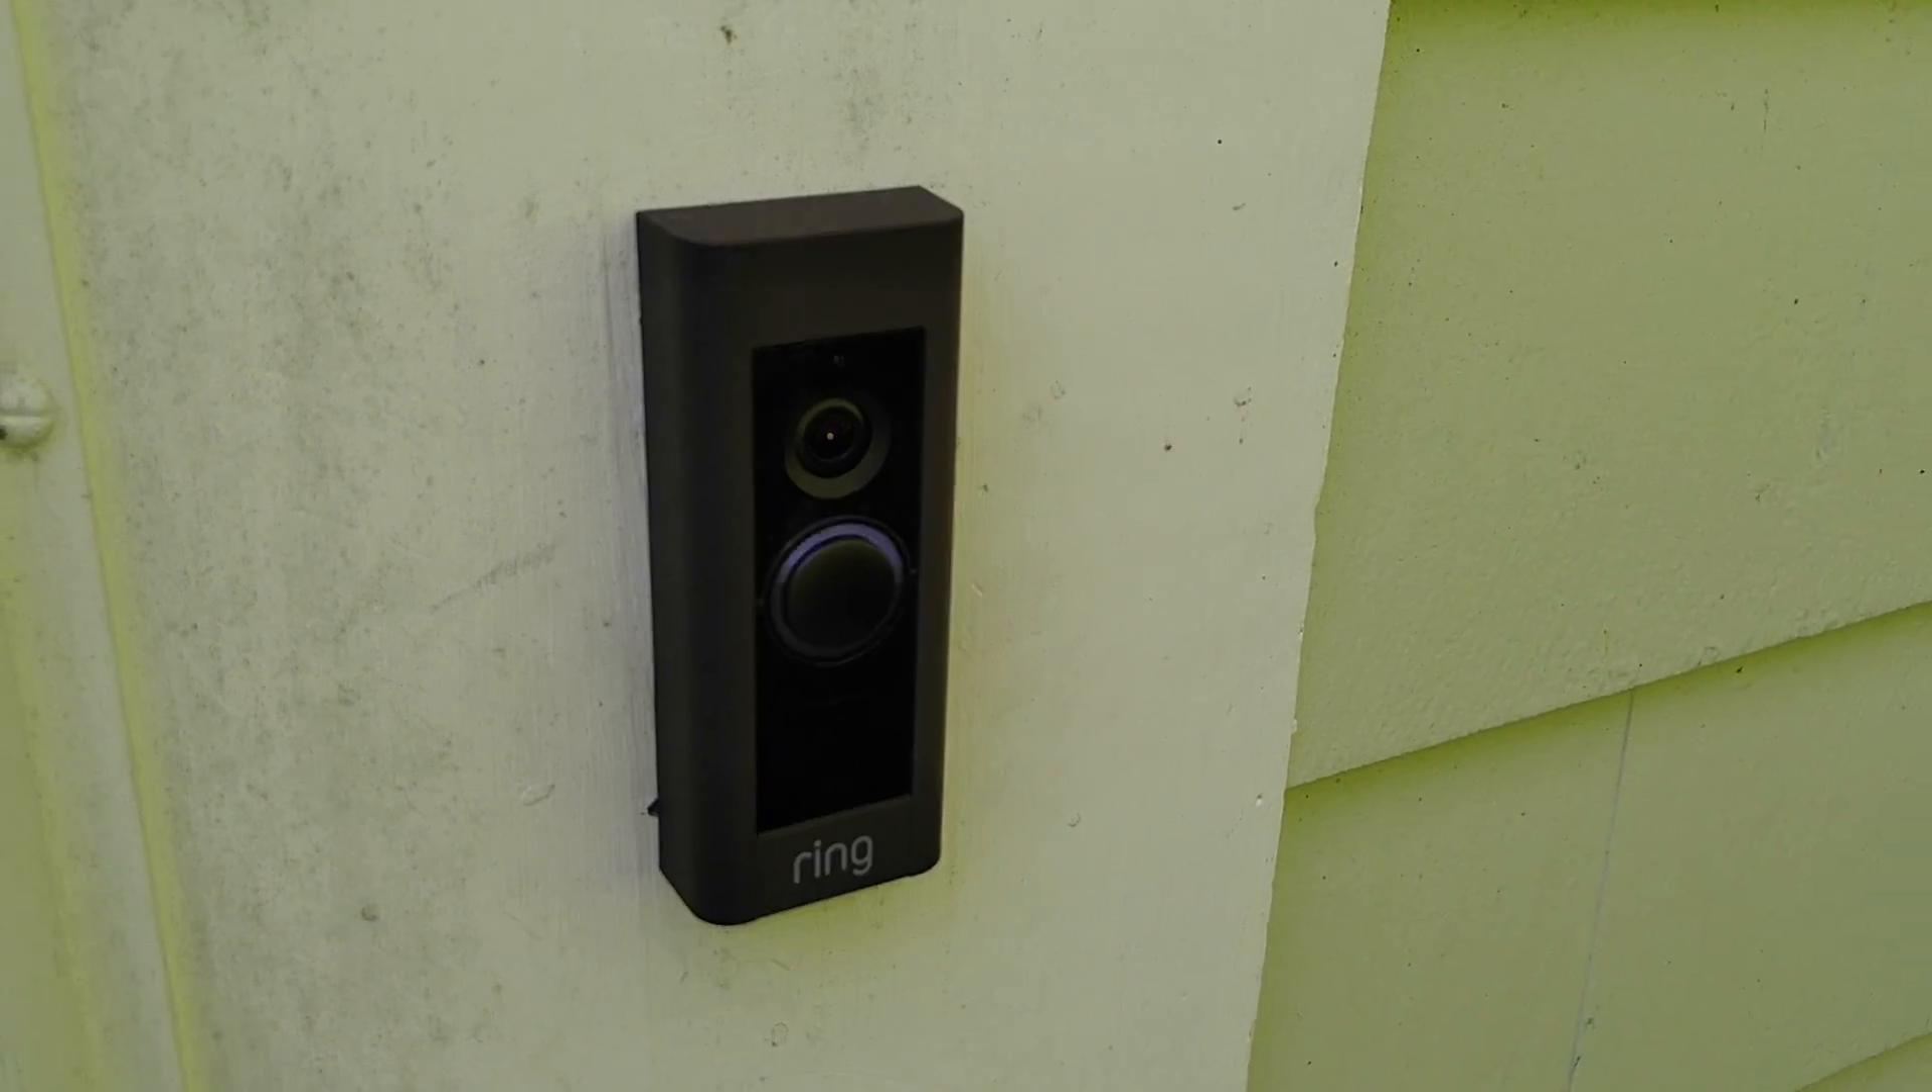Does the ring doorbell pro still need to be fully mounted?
No.